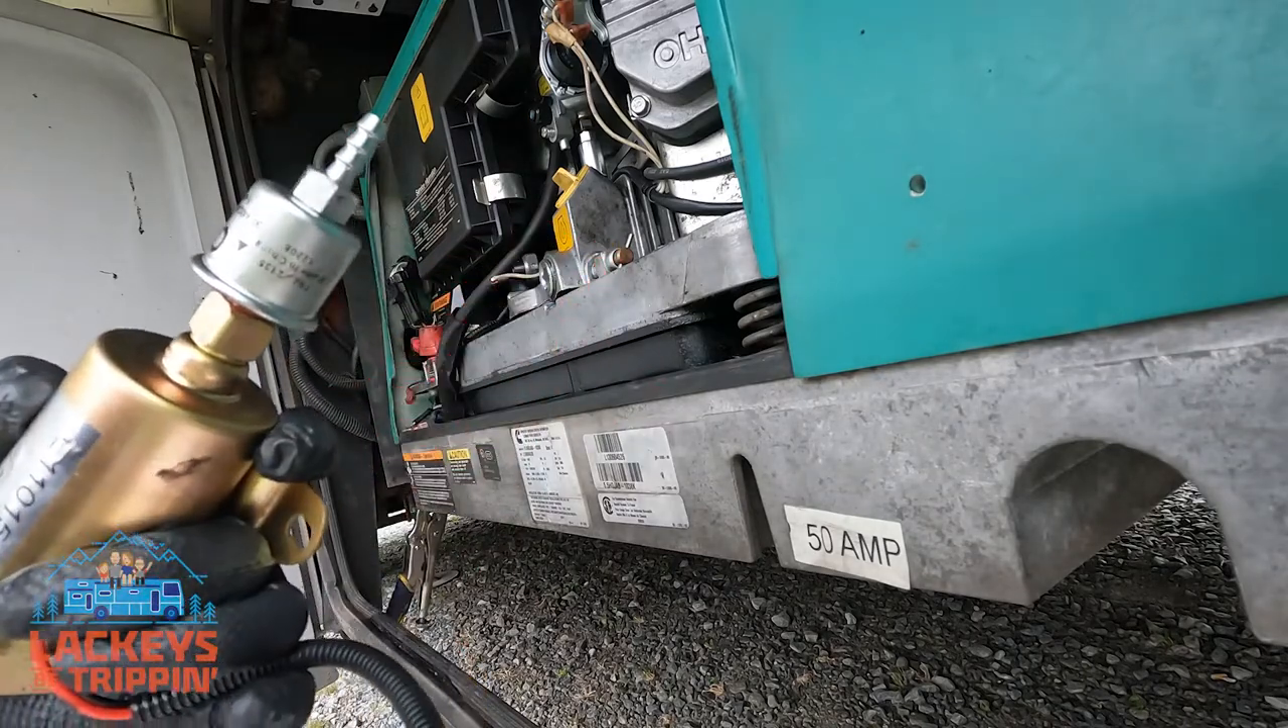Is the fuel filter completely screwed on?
Yes.